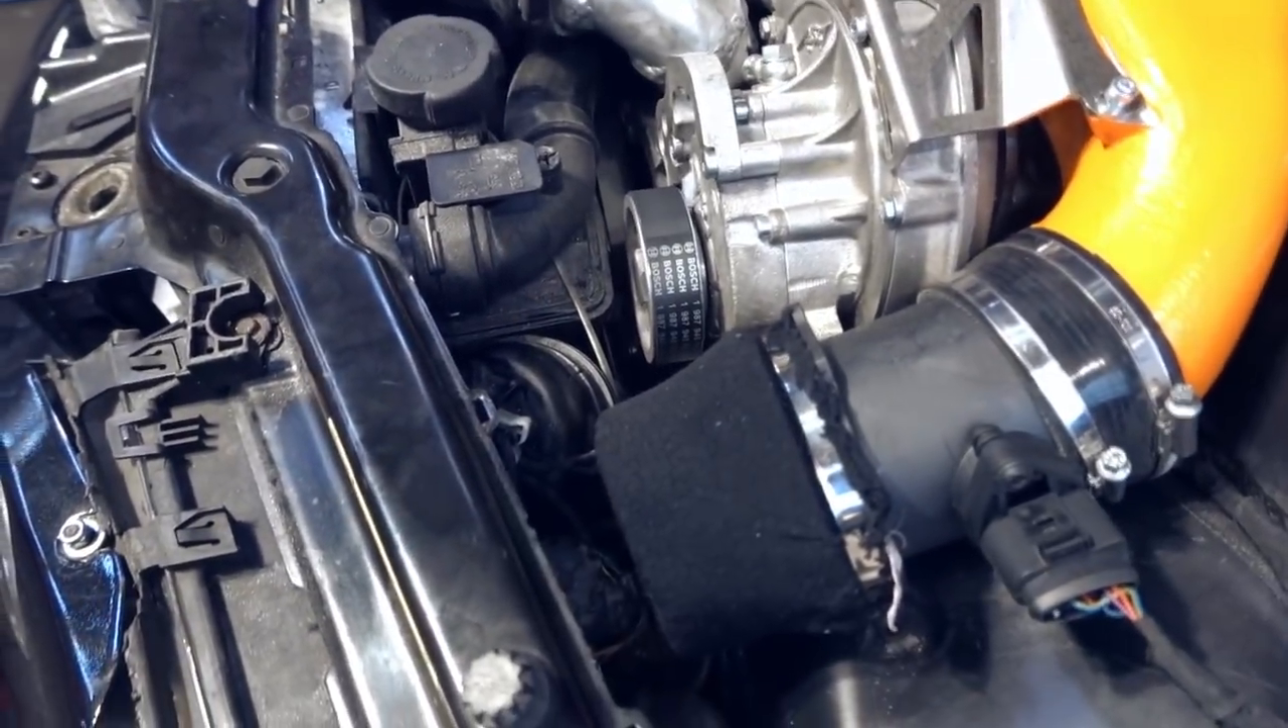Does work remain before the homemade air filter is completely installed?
No.